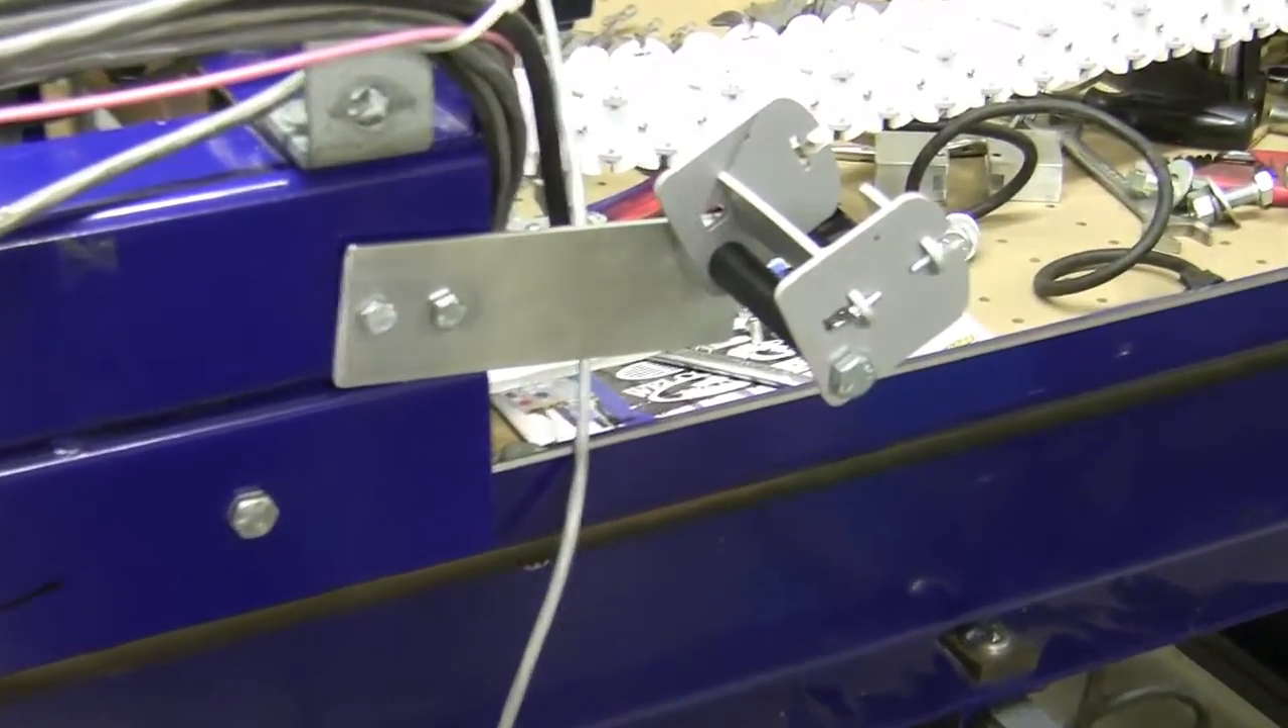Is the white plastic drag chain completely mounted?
No.